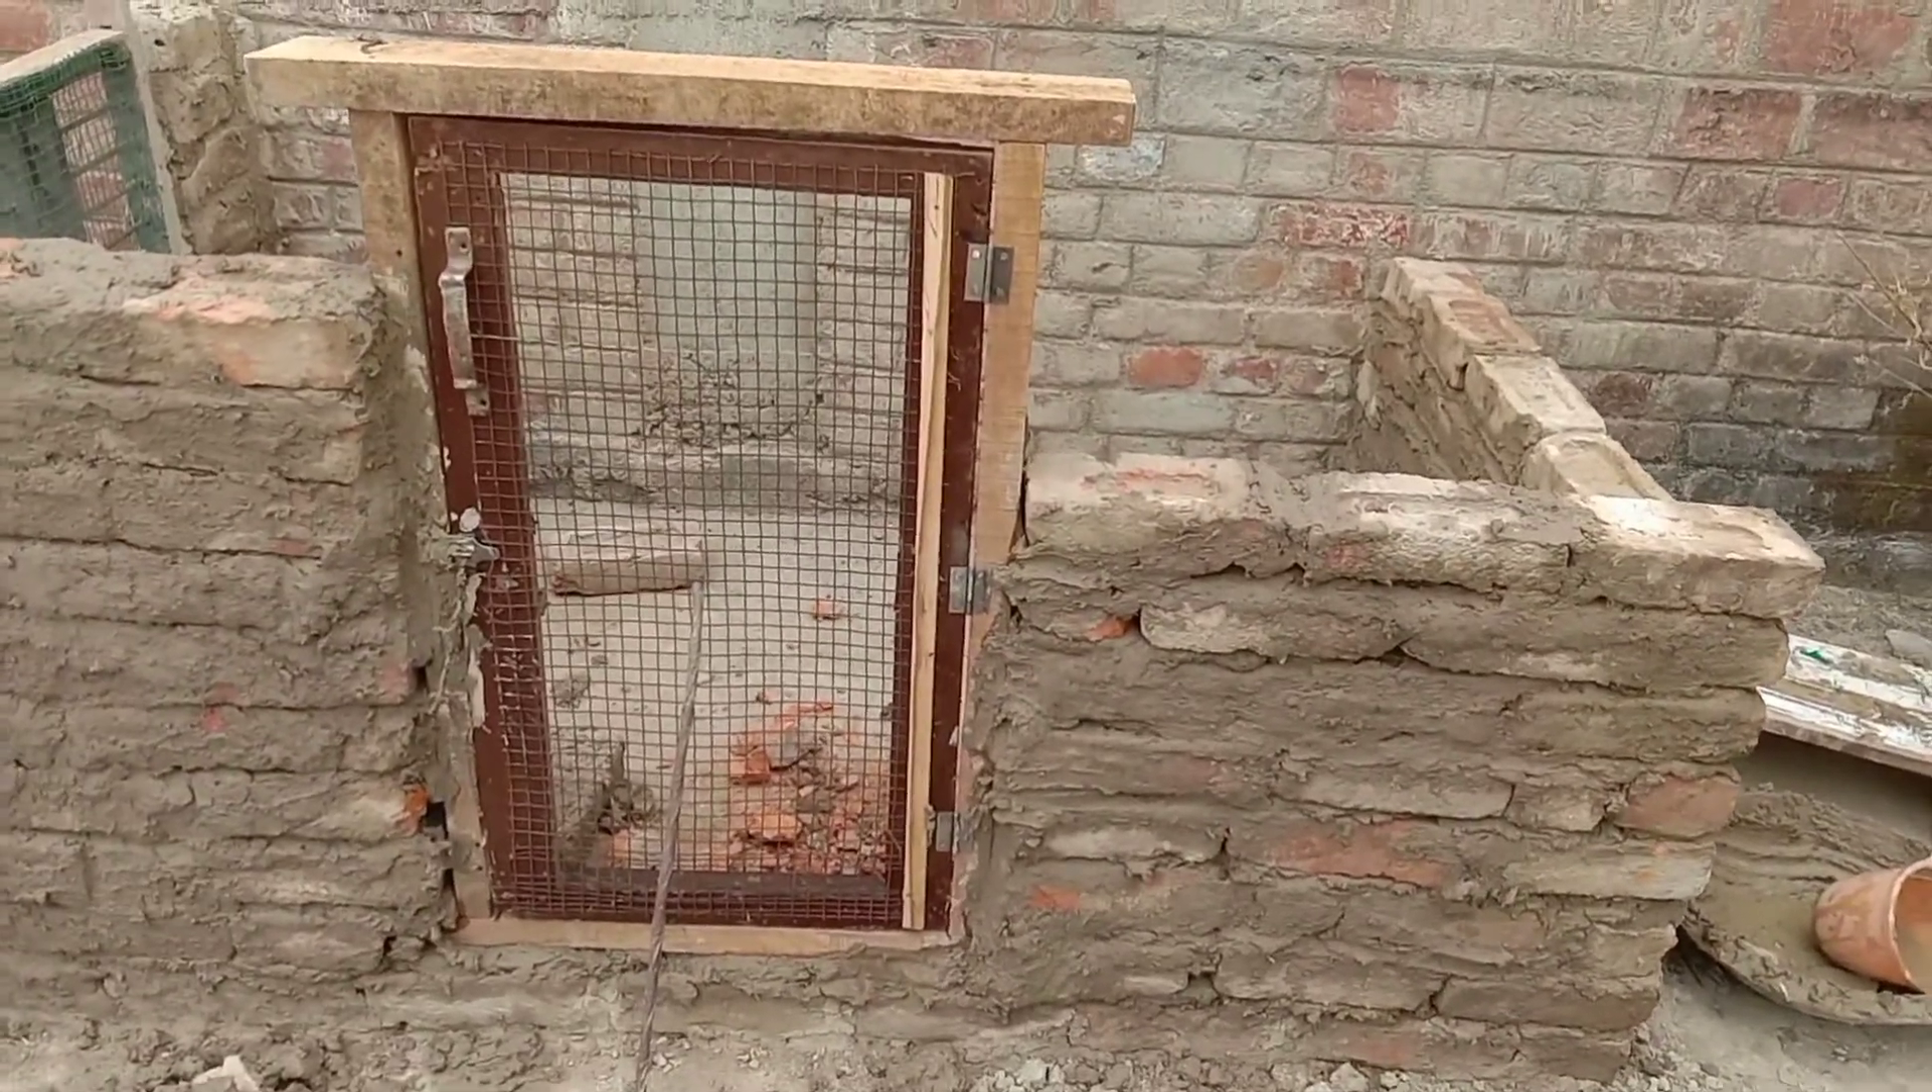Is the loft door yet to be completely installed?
No.